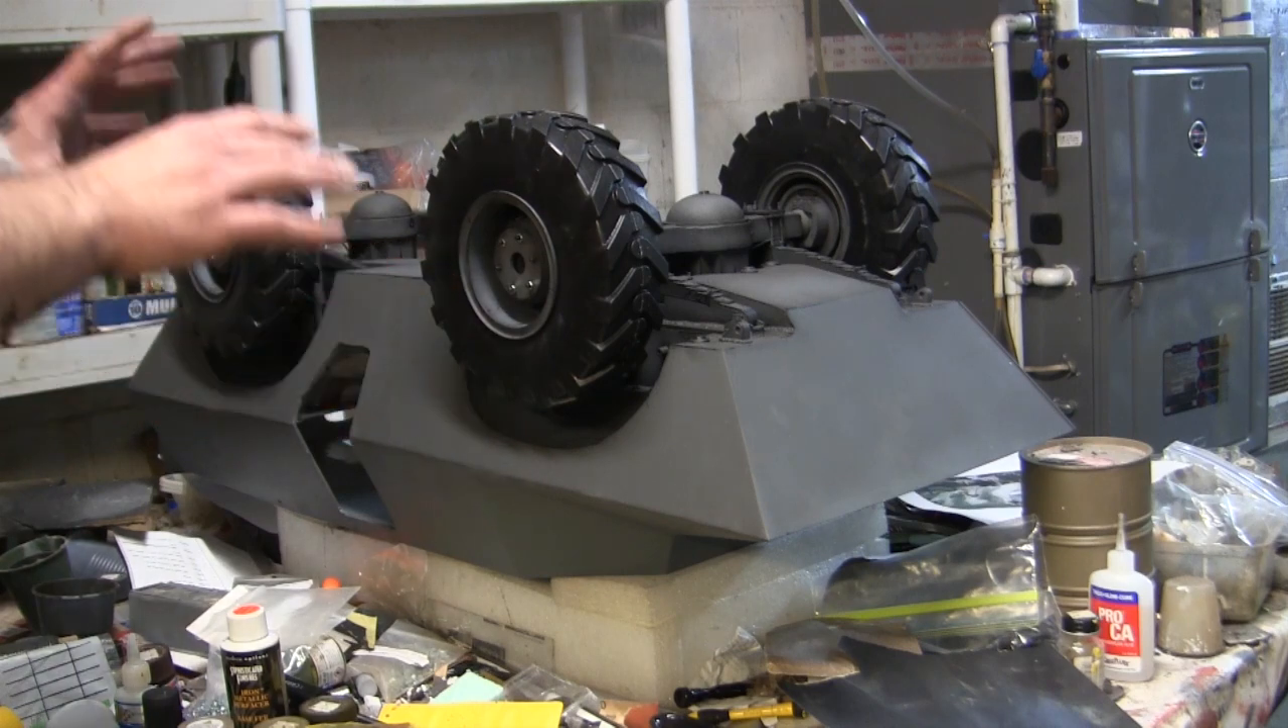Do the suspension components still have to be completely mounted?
No.